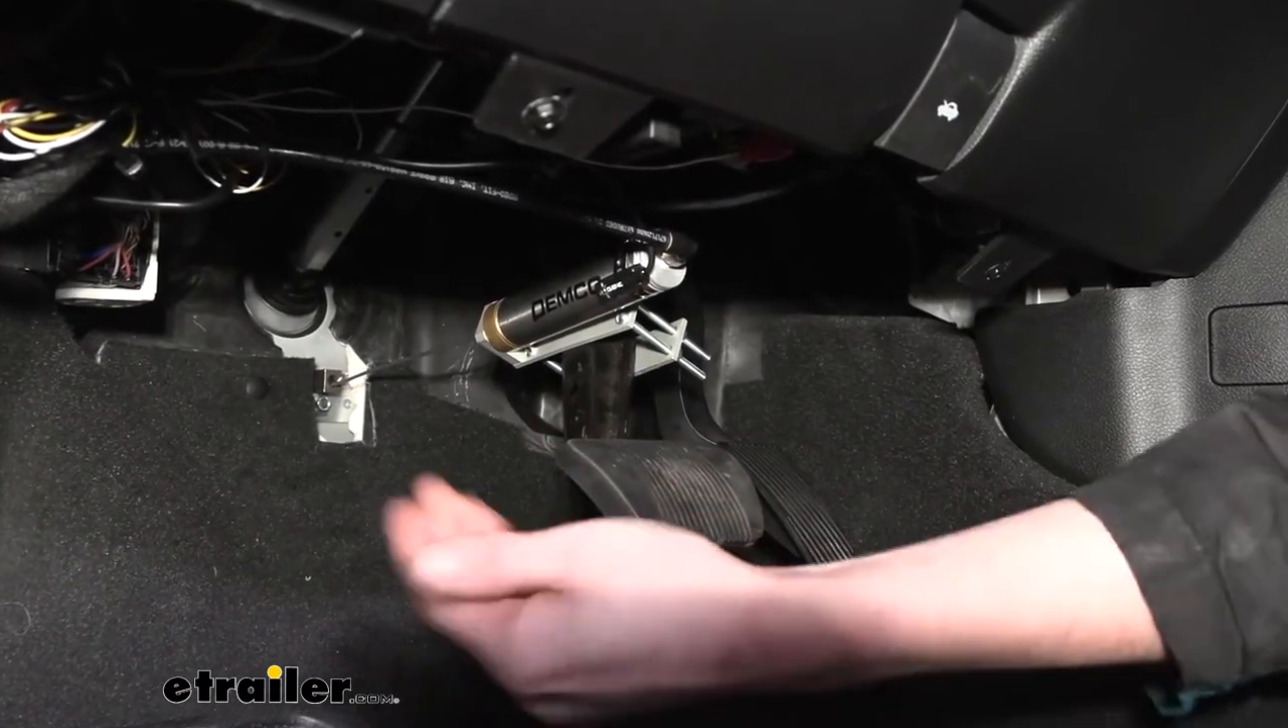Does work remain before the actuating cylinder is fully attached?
No.